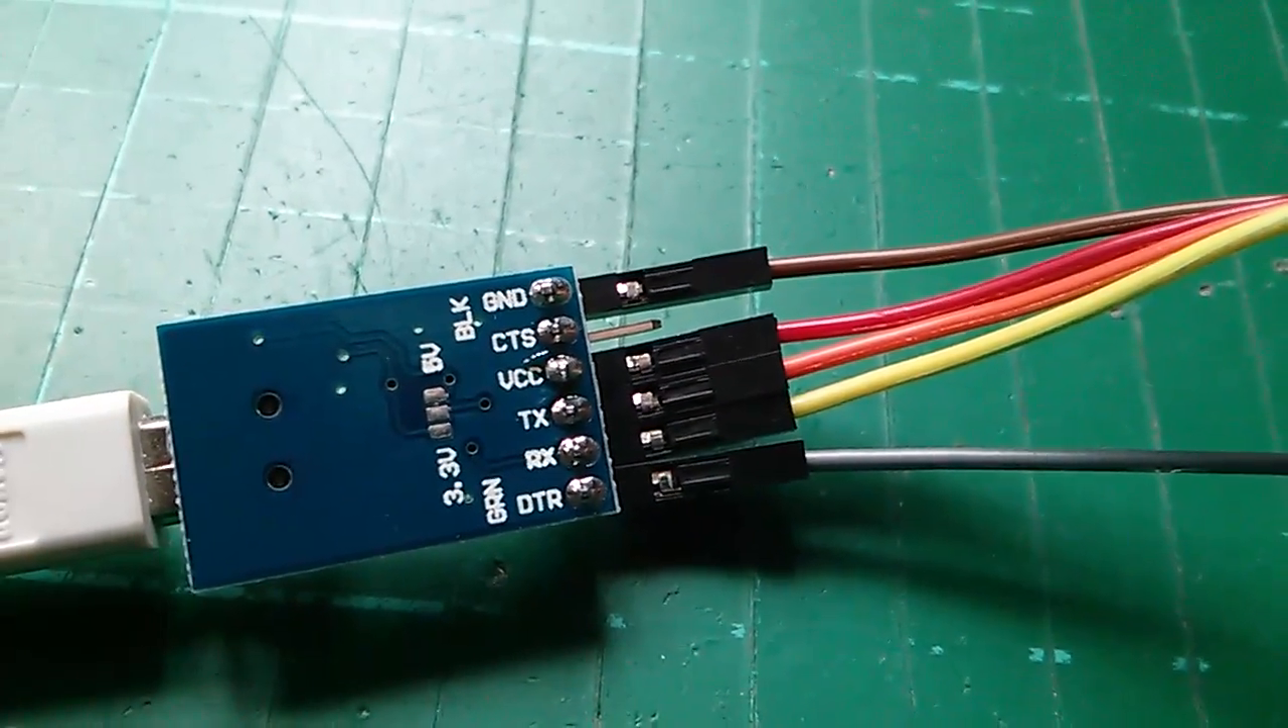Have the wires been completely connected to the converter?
Yes.